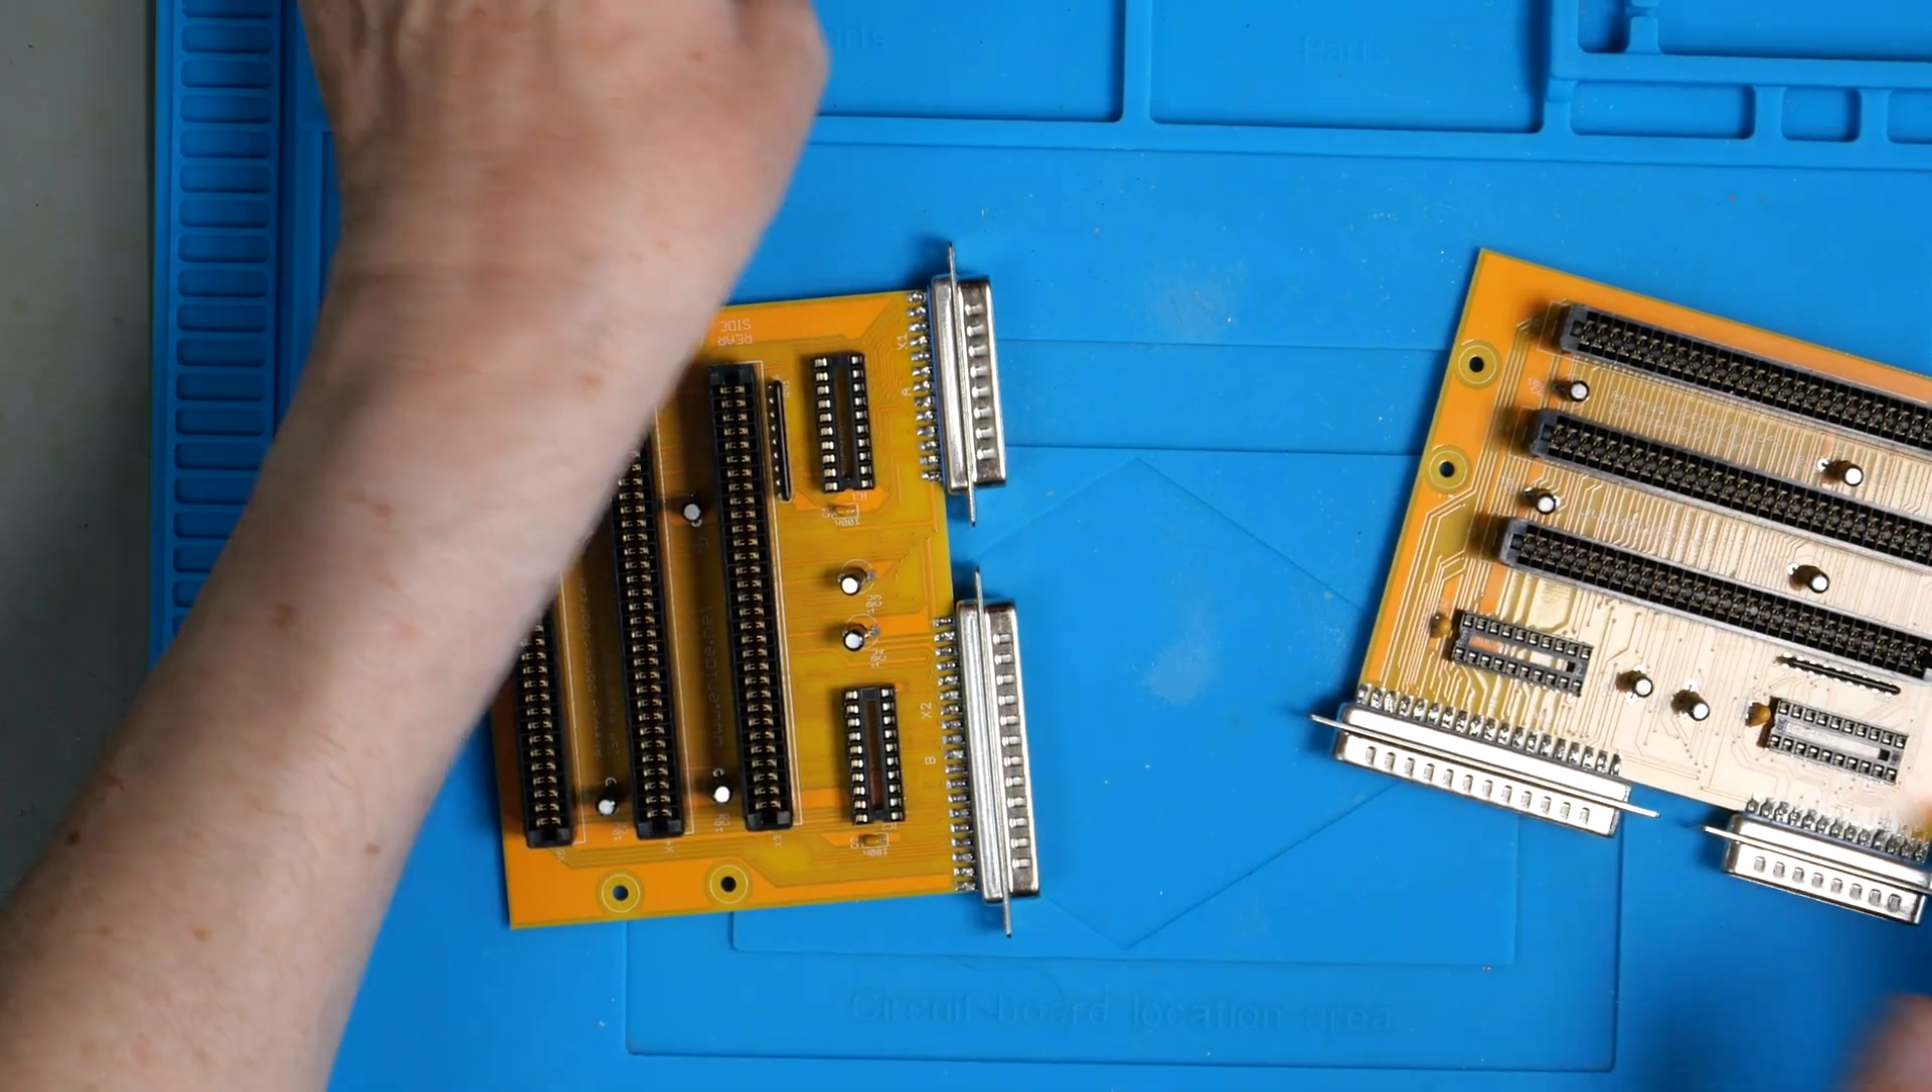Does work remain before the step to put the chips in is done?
Yes.